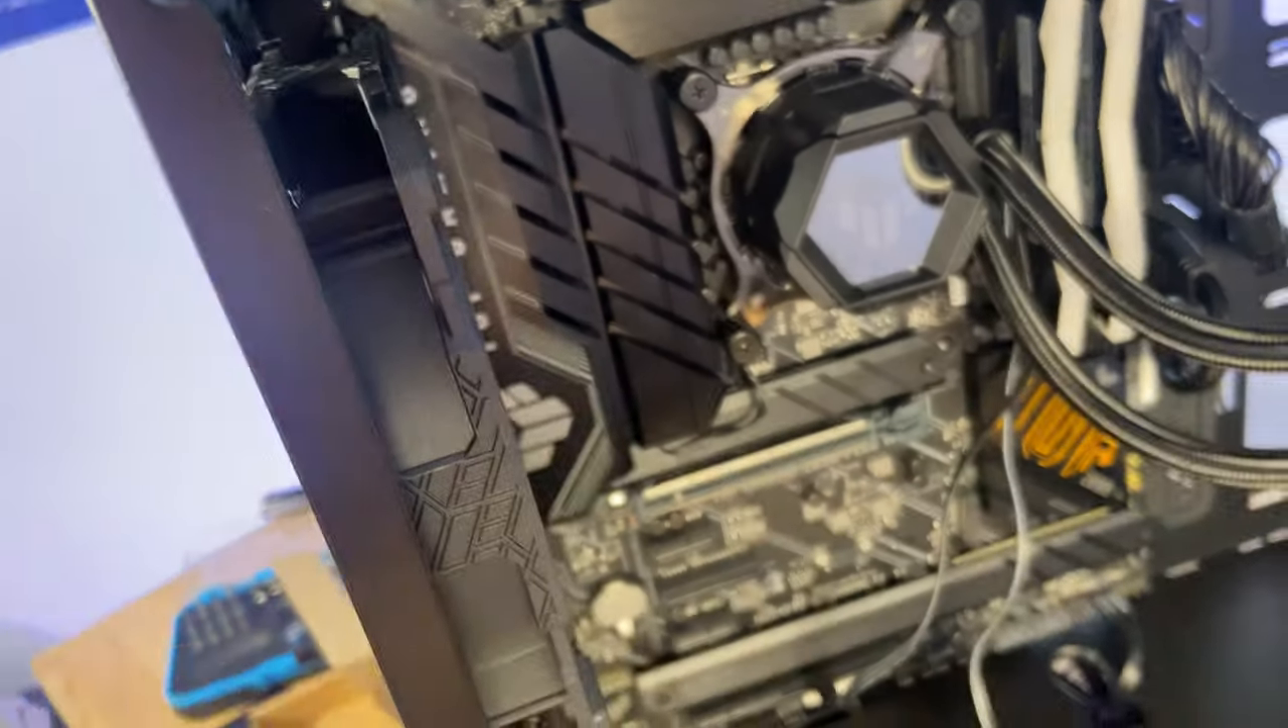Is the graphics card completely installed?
No.